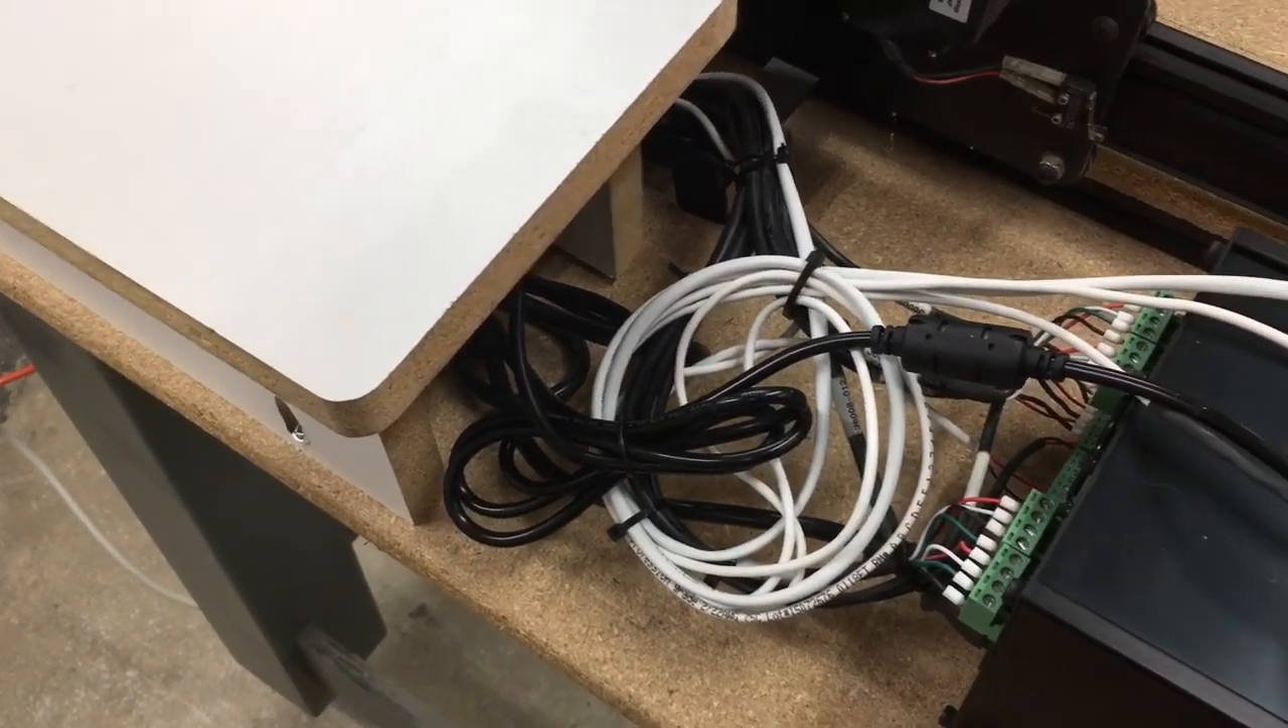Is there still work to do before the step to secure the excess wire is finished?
No.